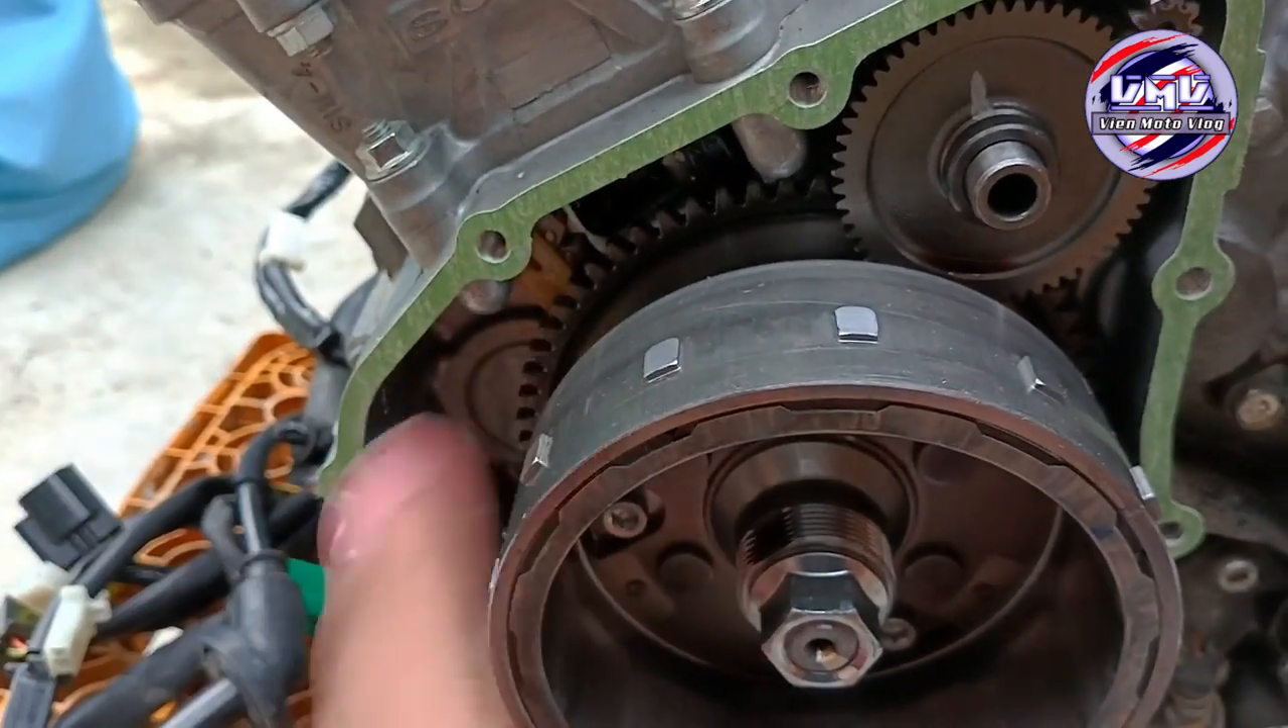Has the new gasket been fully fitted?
Yes.